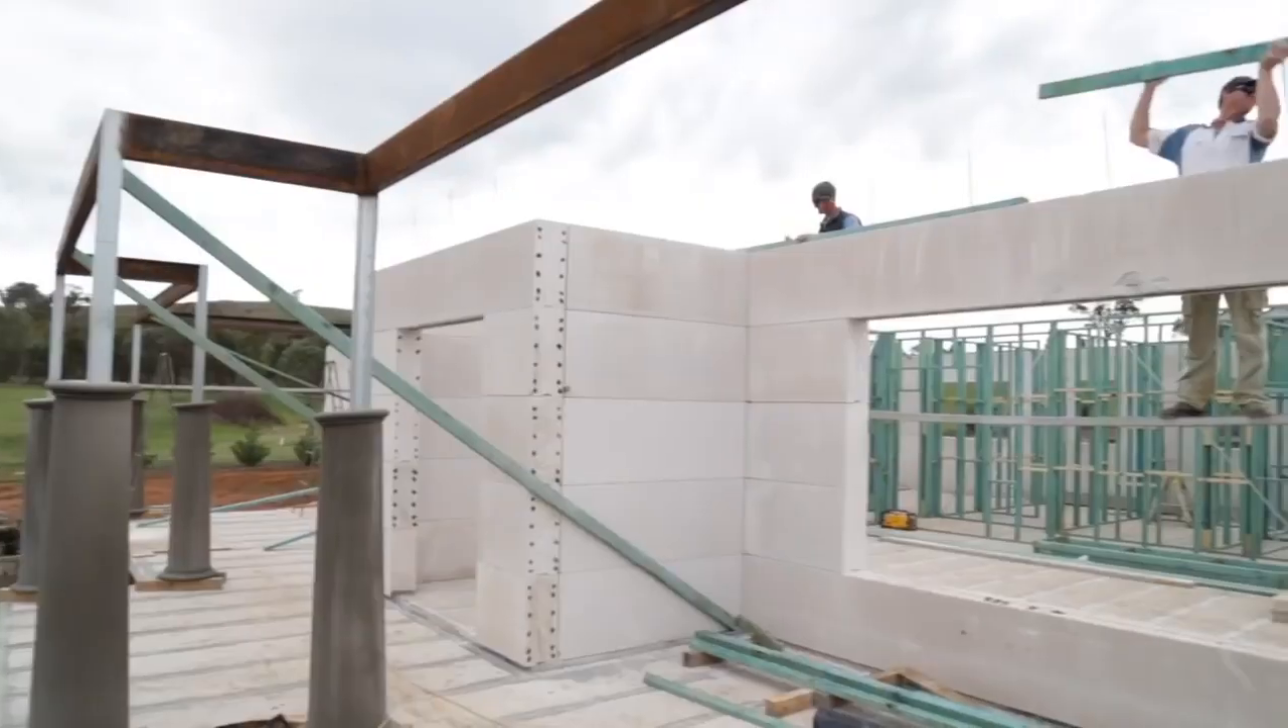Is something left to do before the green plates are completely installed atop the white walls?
Yes.